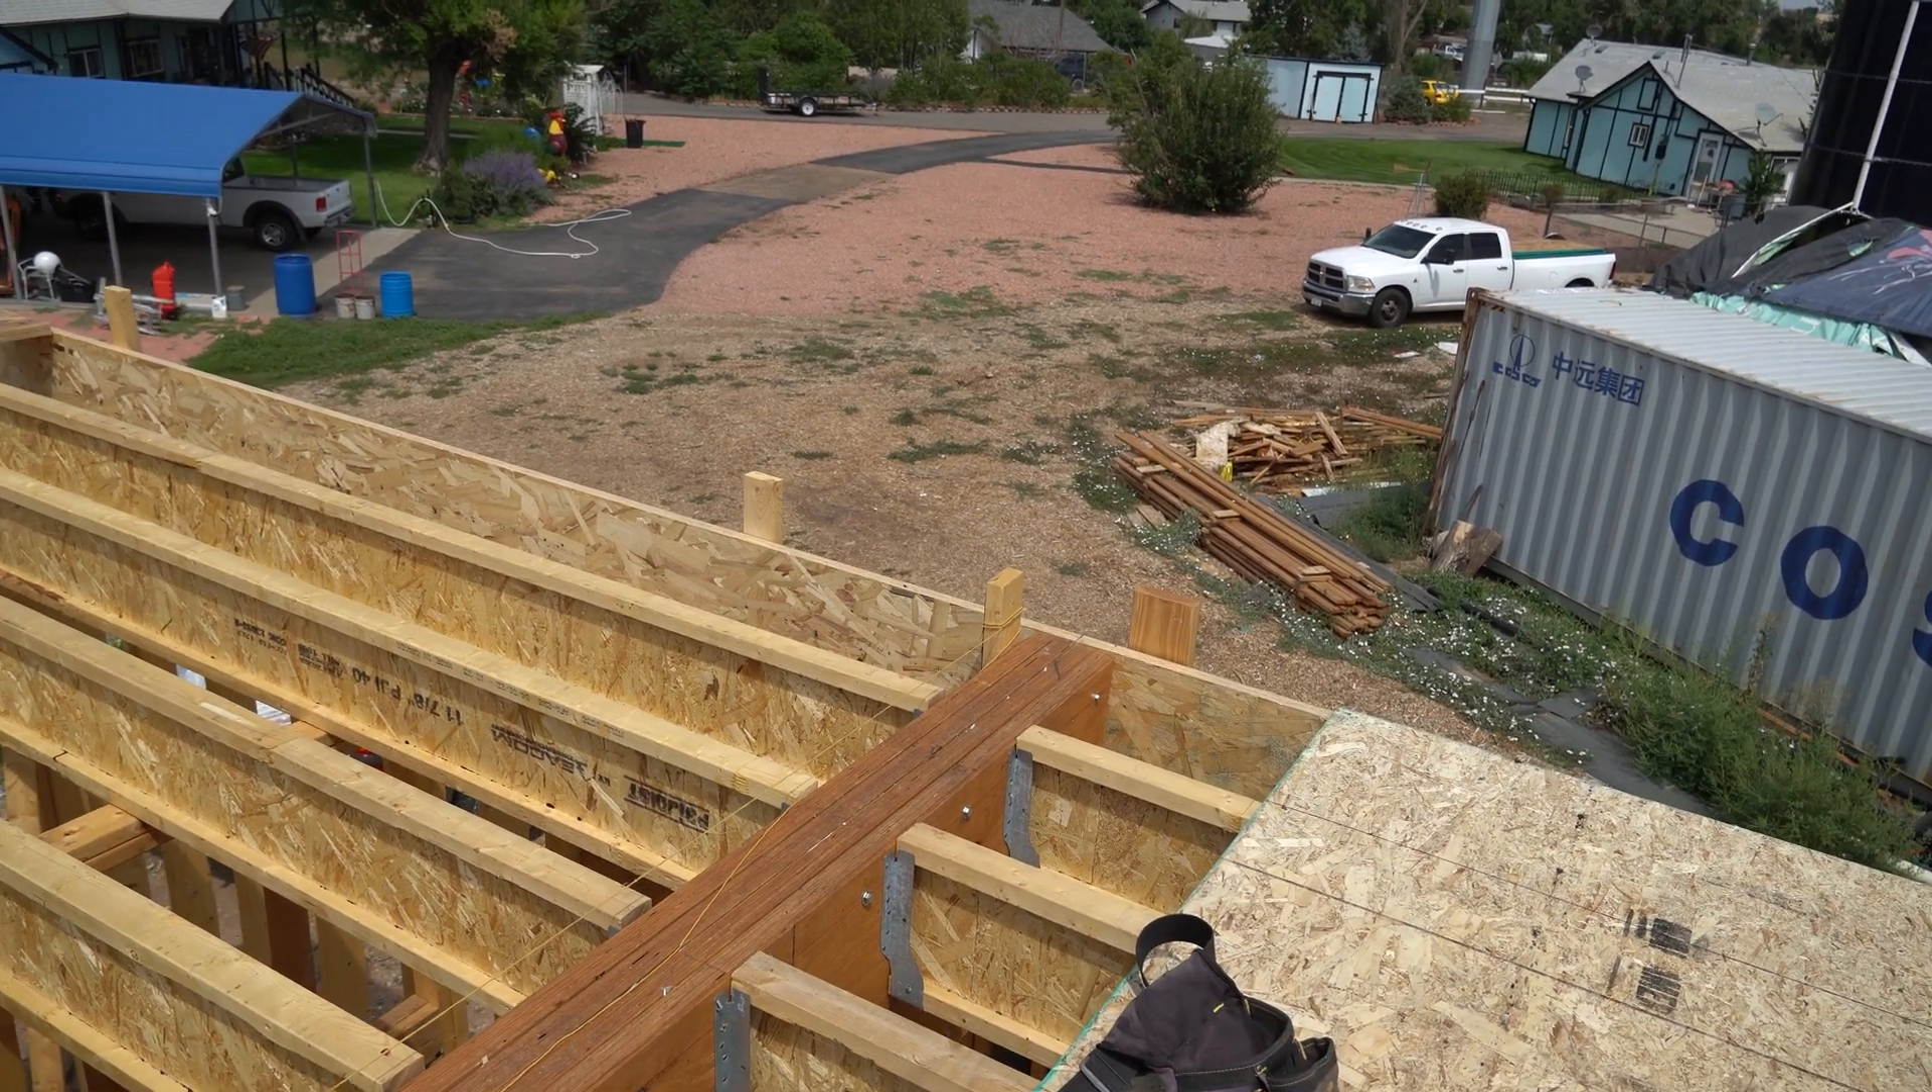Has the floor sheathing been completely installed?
No.